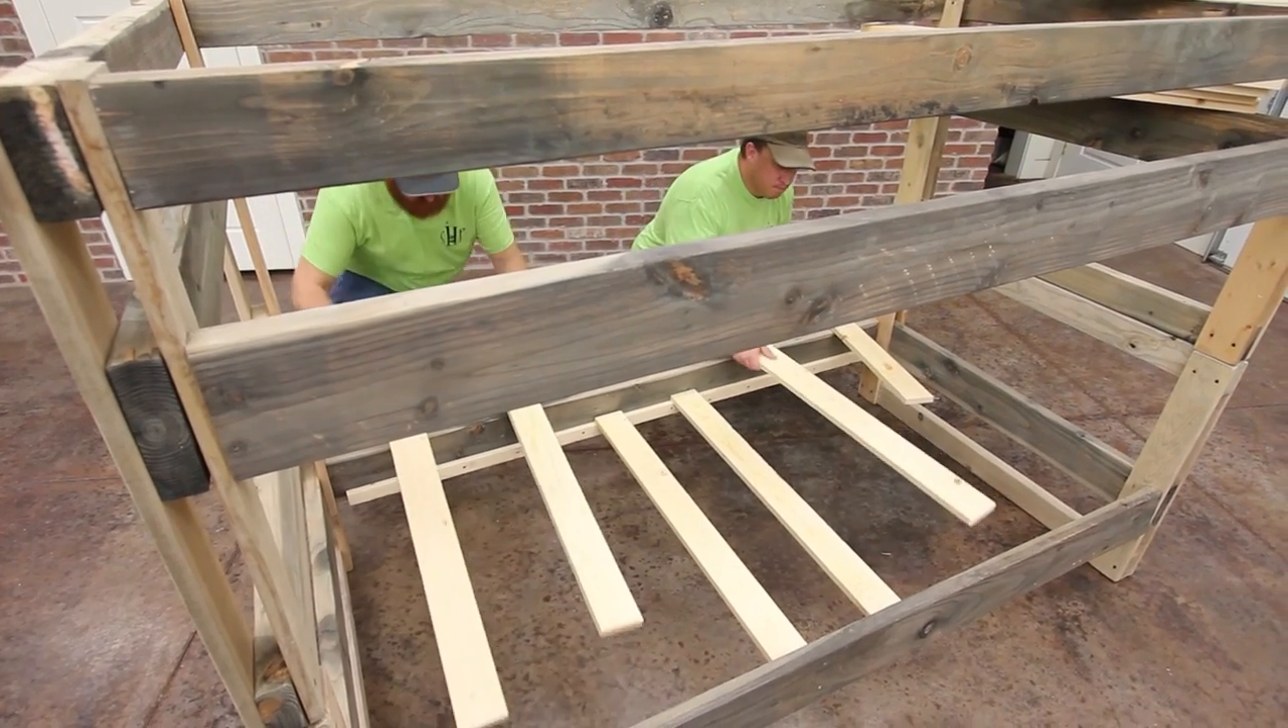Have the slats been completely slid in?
No.